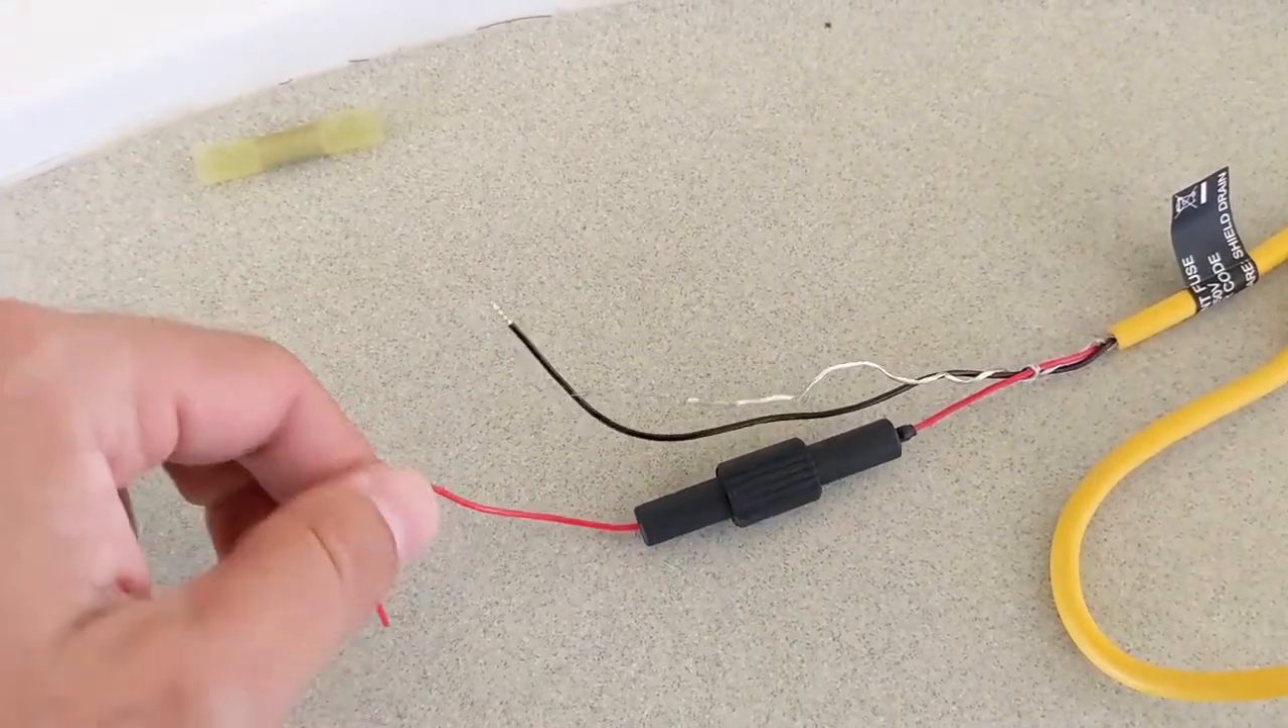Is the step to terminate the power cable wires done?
No.